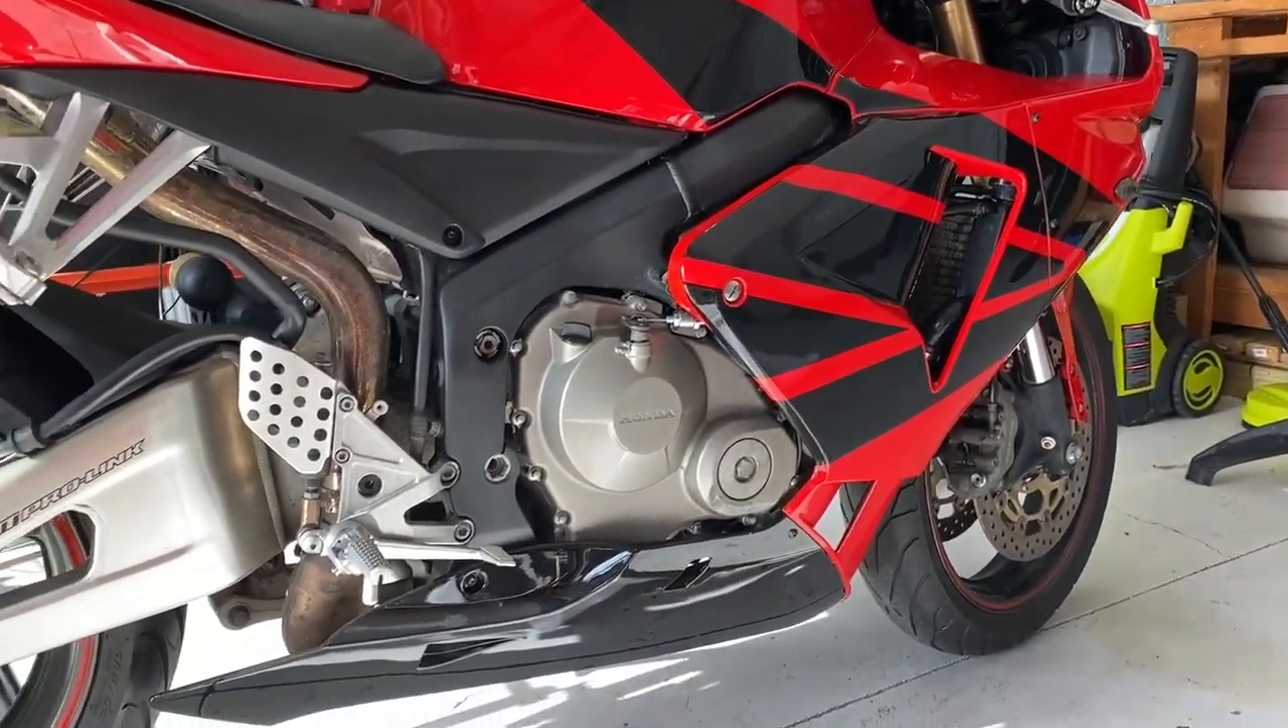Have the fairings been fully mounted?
Yes.